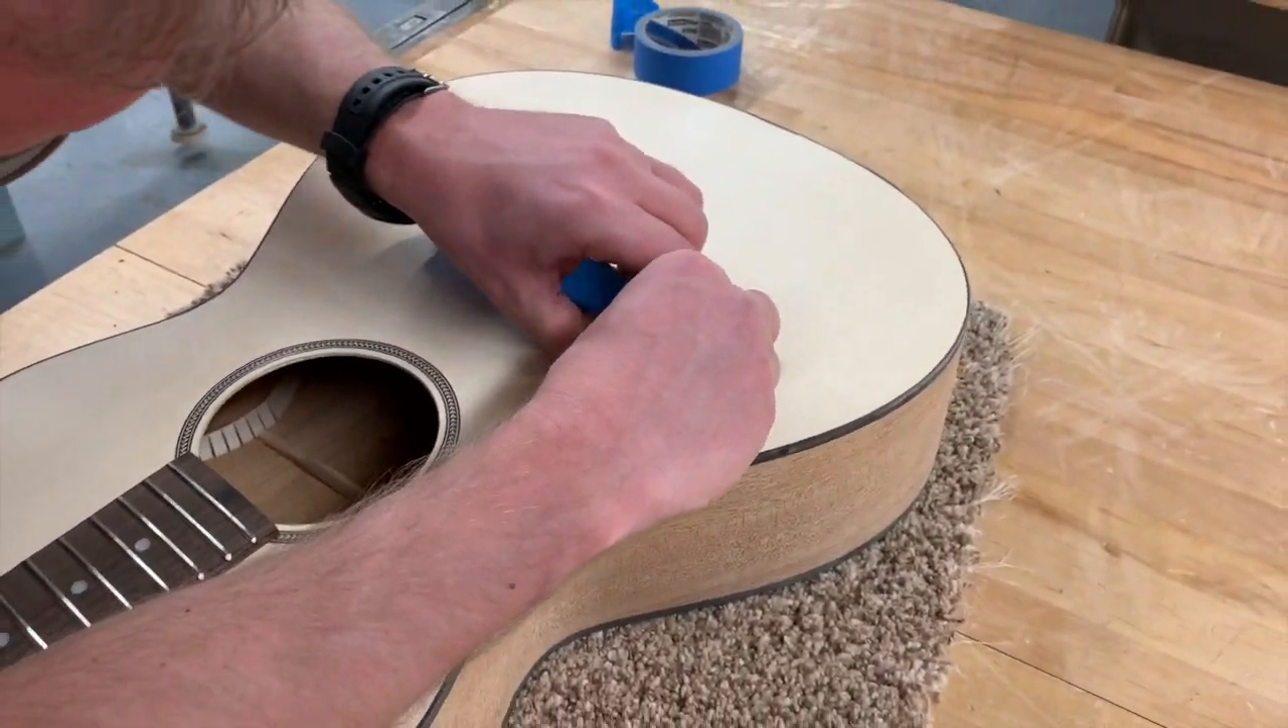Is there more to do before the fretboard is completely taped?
Yes.